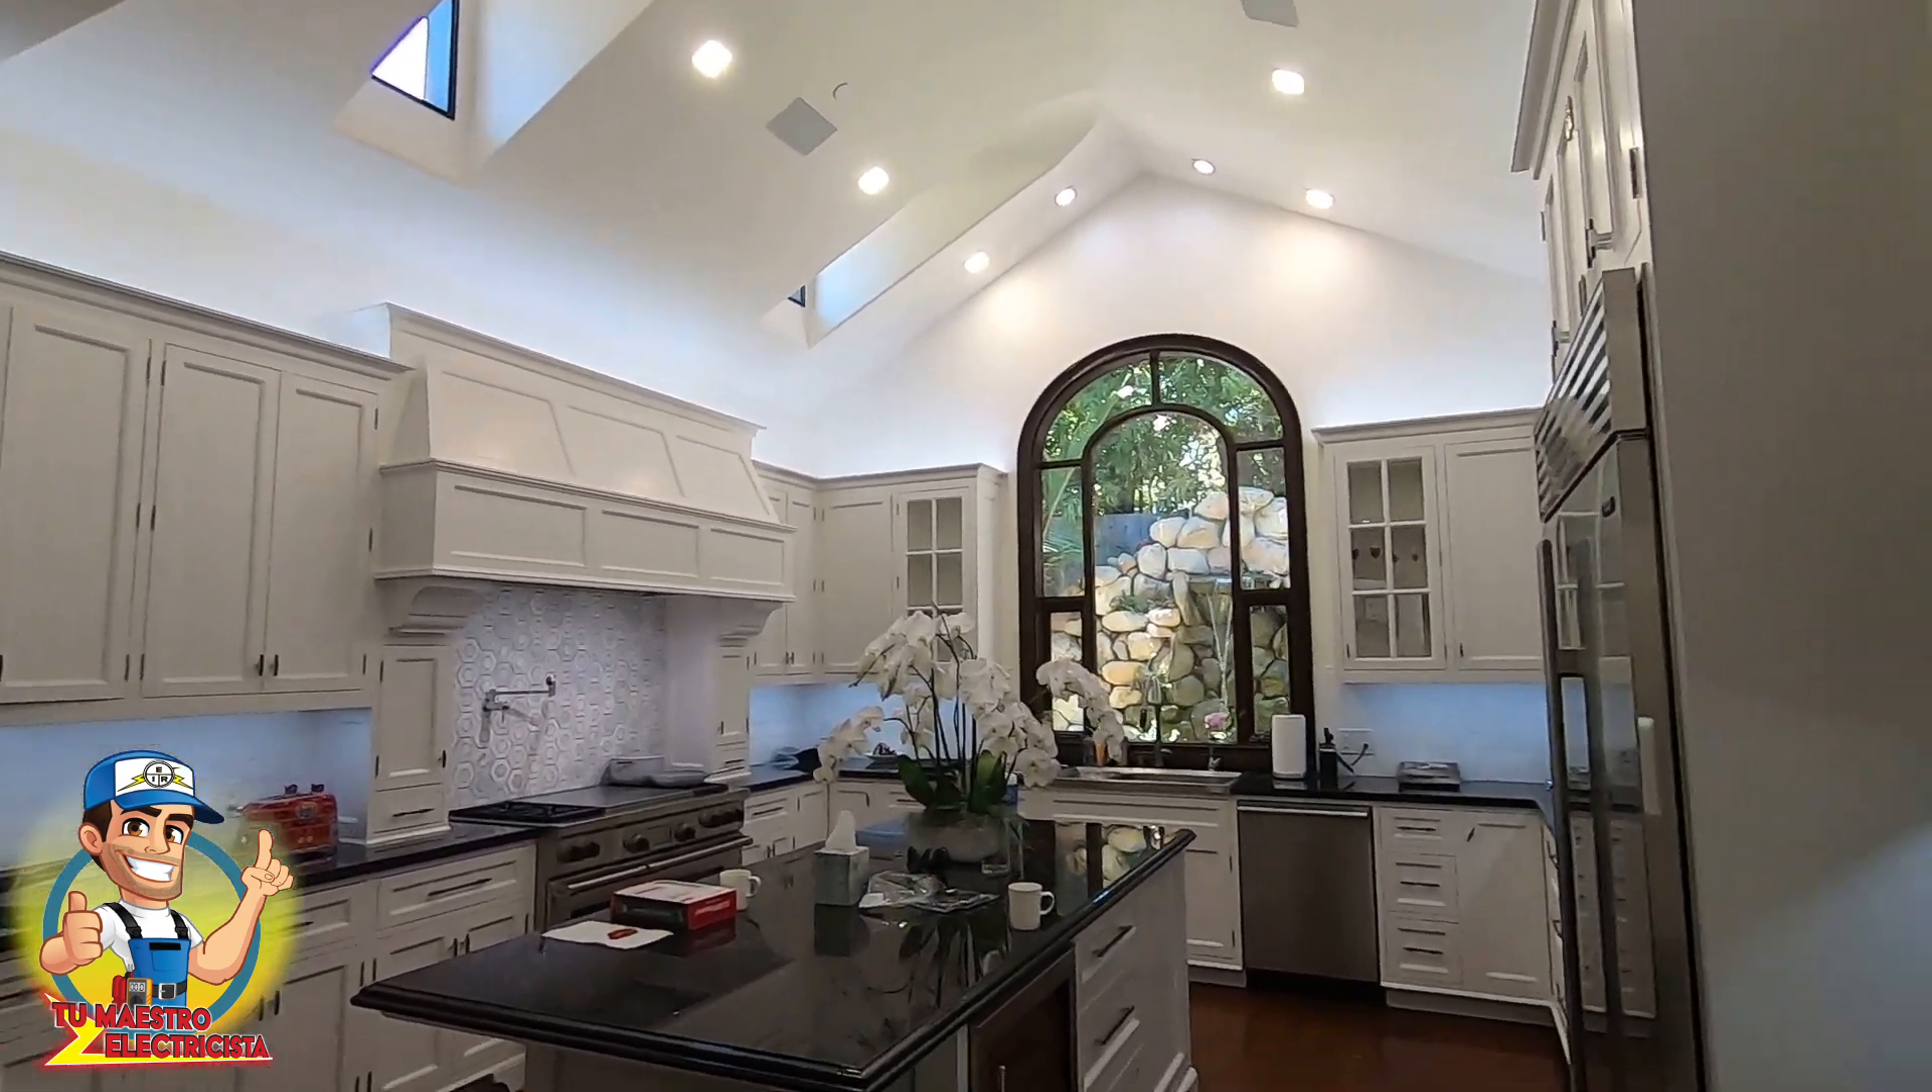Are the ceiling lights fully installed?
Yes.